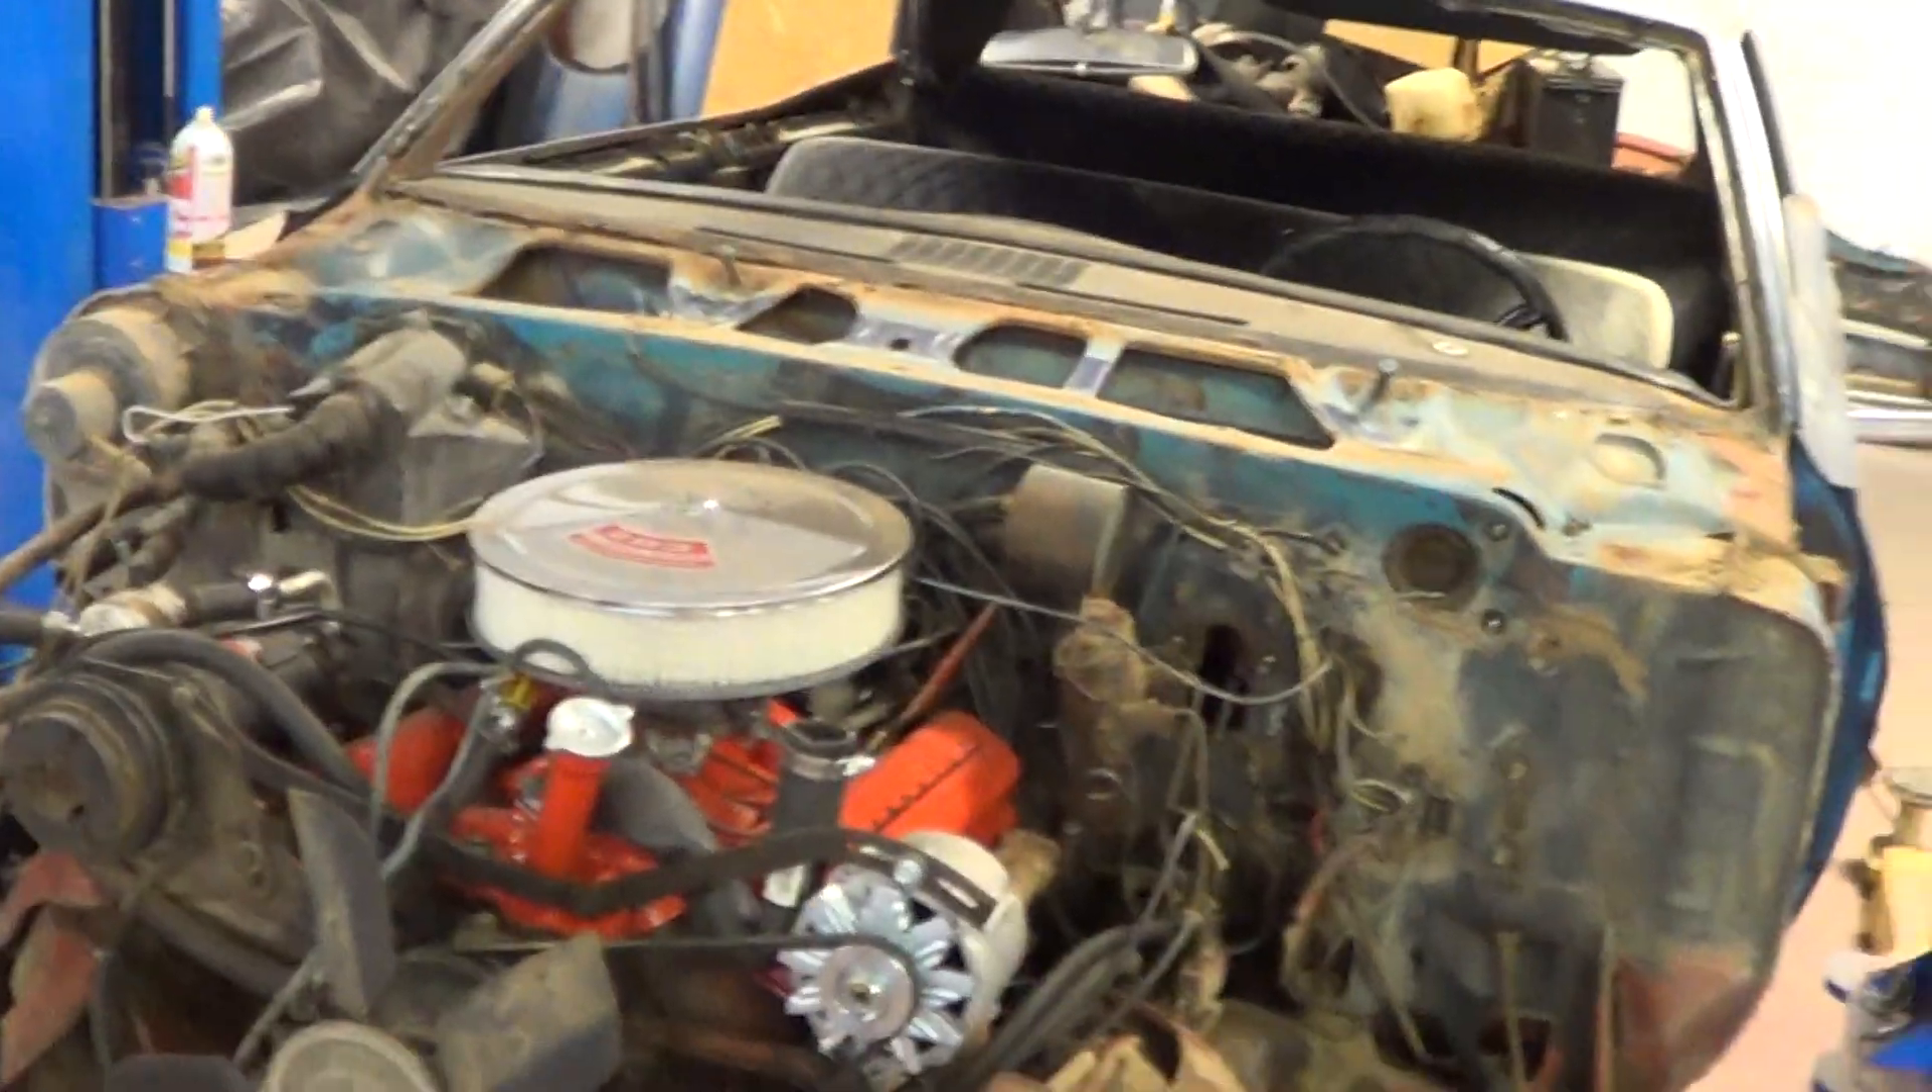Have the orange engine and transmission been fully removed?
No.